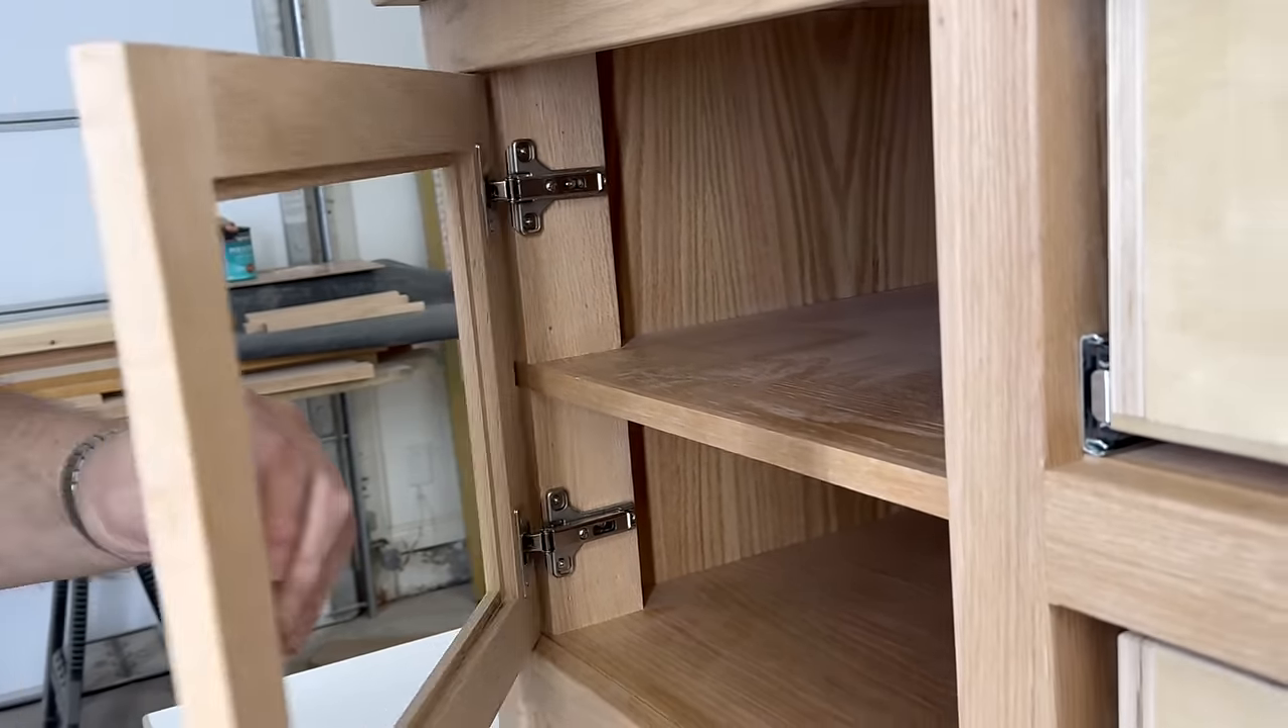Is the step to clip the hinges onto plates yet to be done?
No.